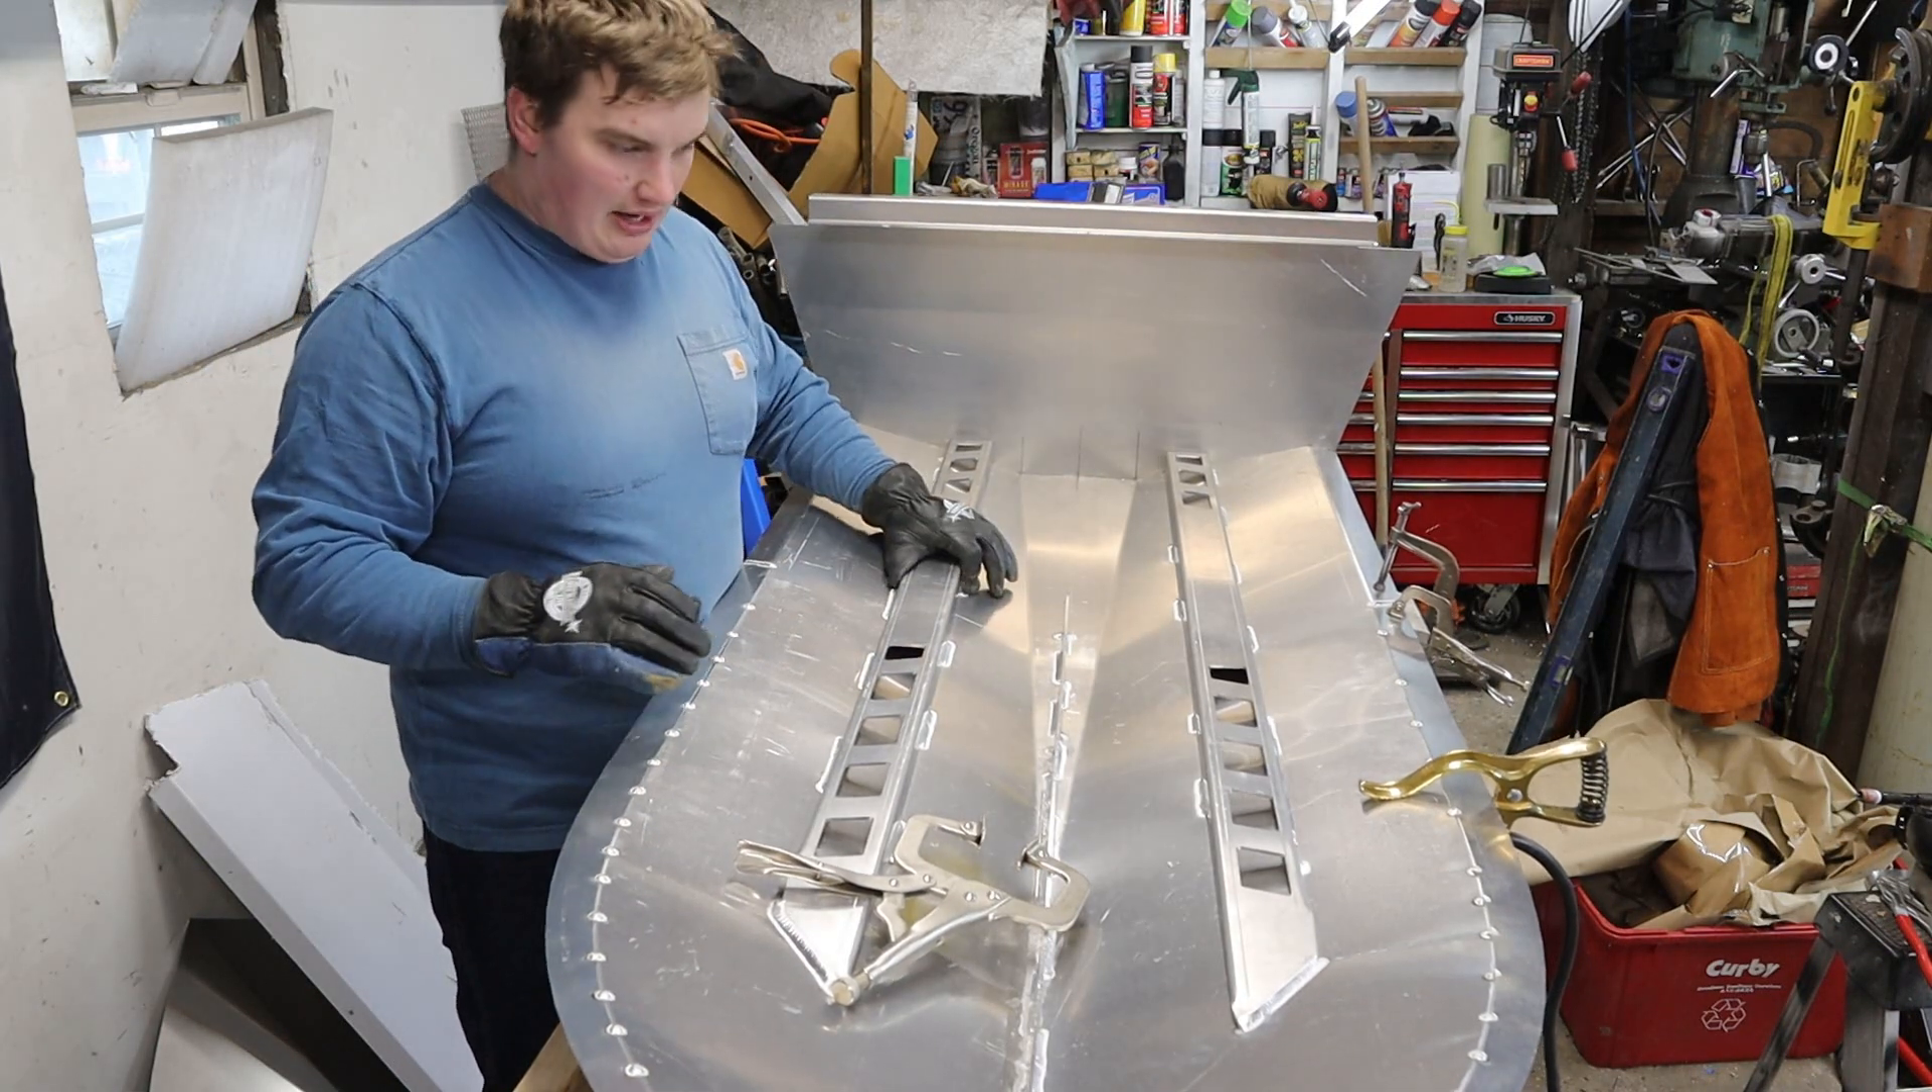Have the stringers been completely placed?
Yes.